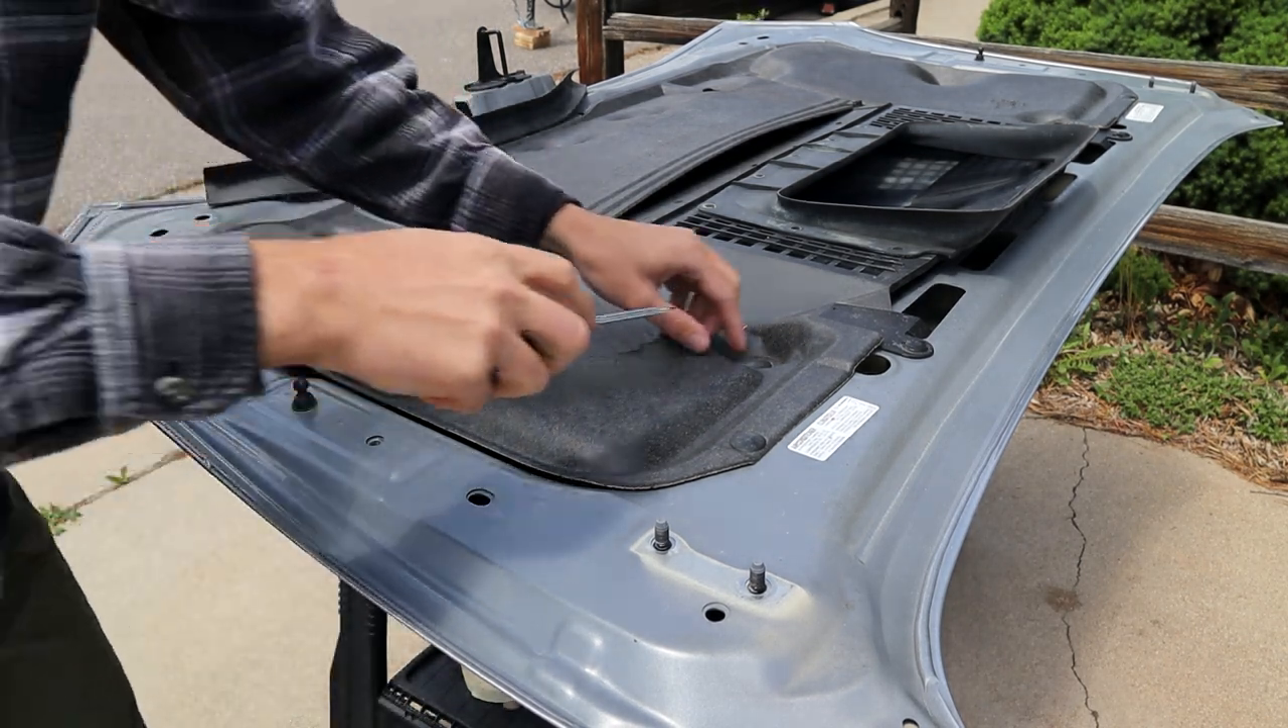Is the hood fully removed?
Yes.